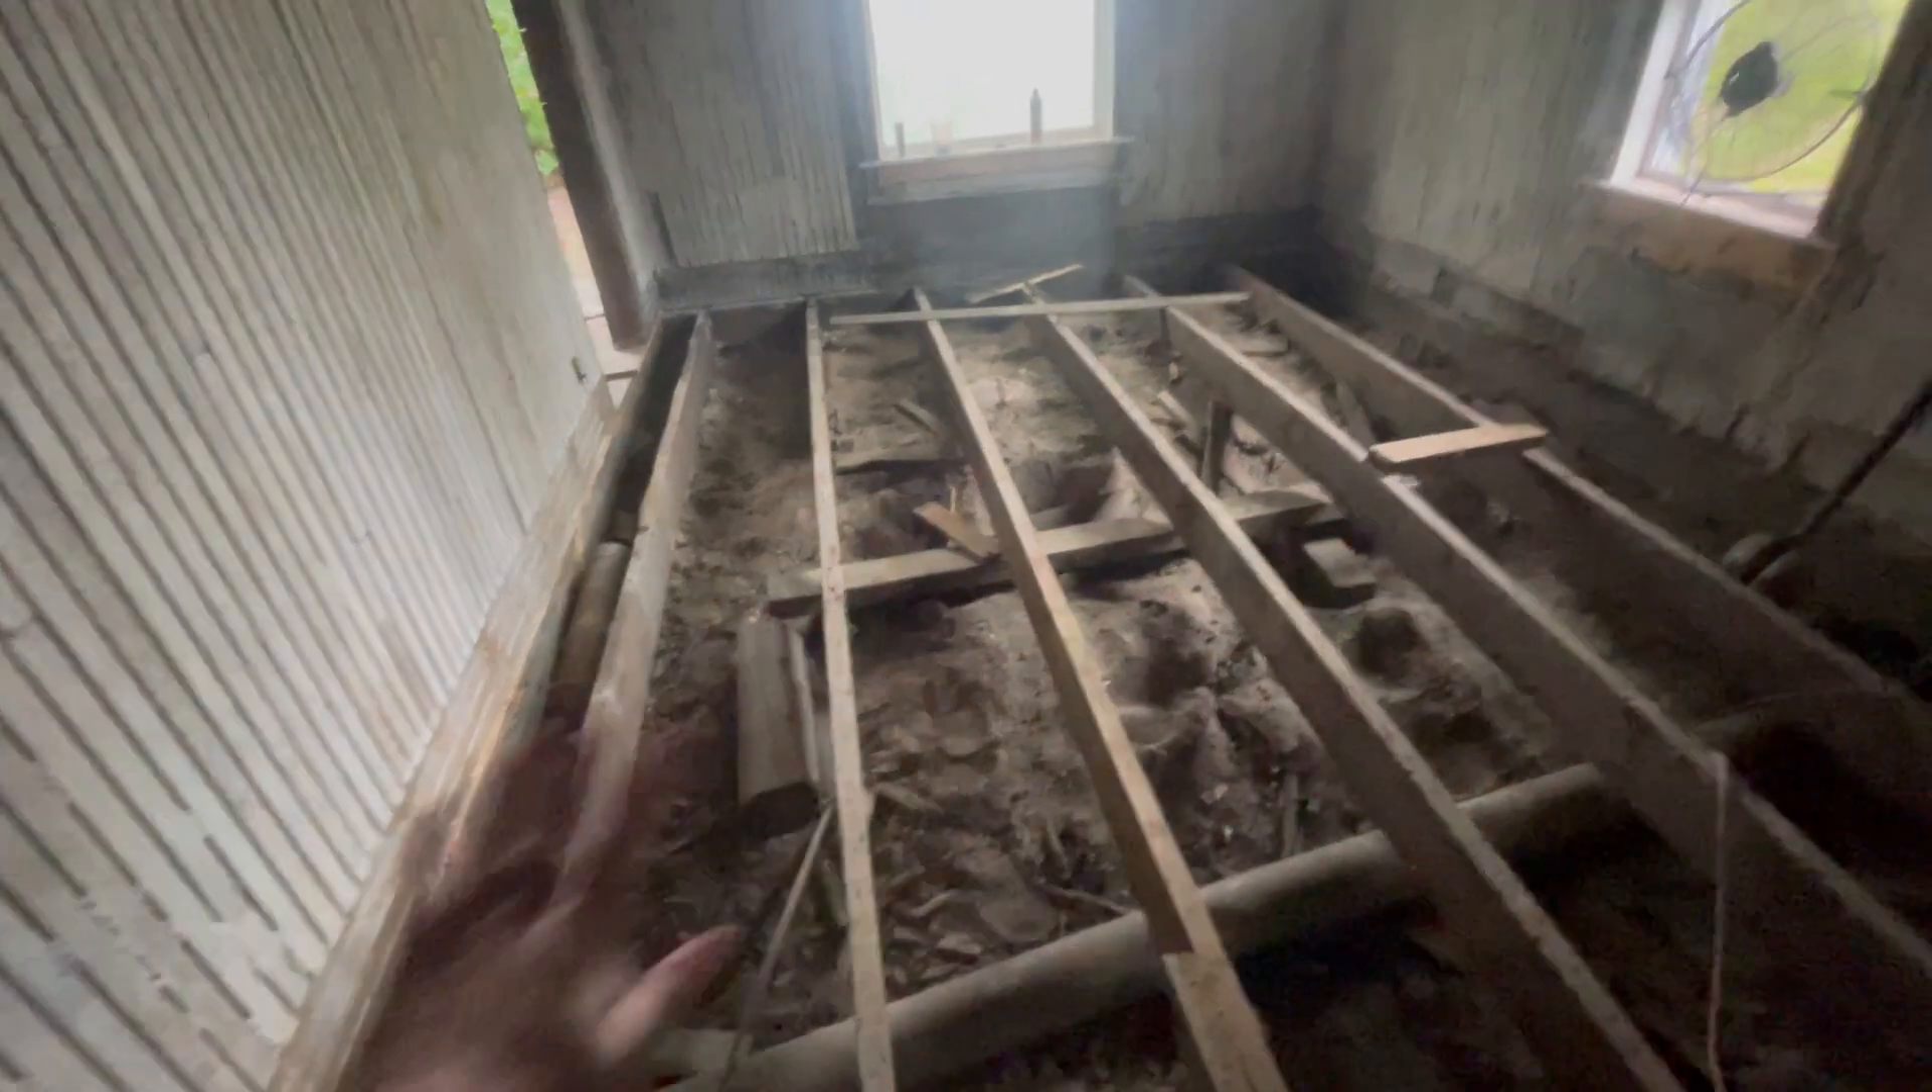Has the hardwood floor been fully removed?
Yes.